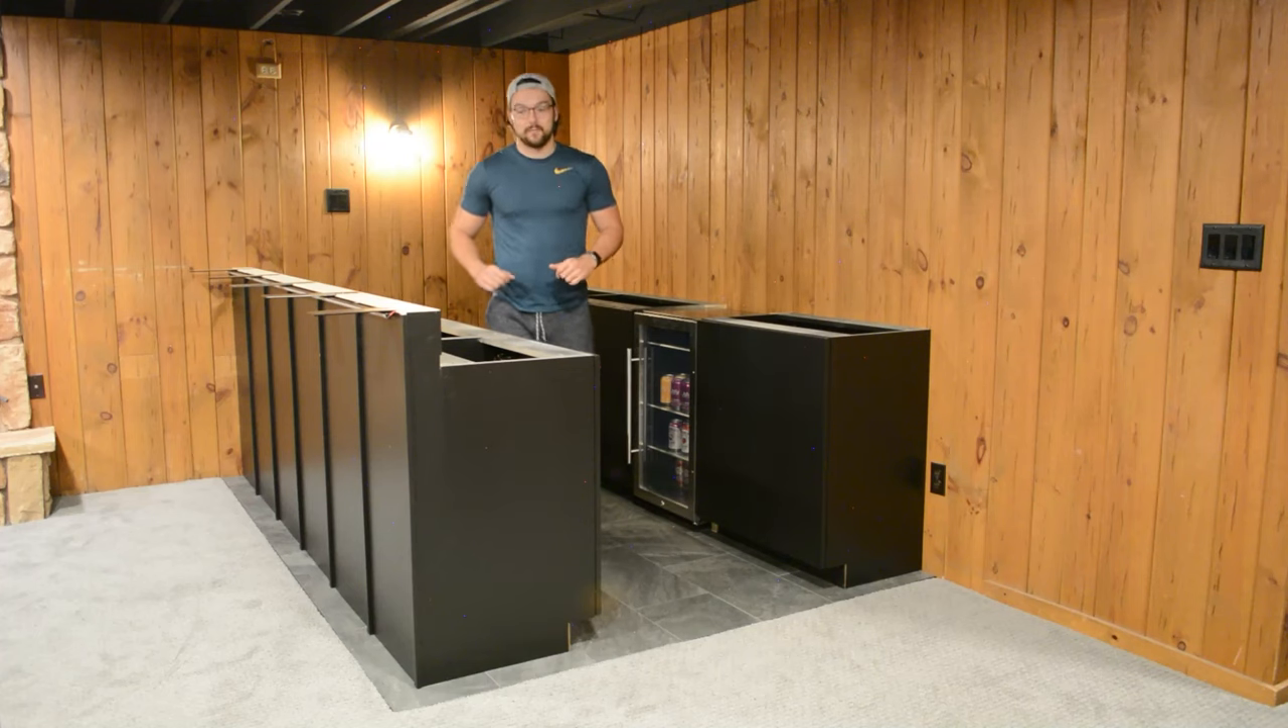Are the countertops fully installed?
No.